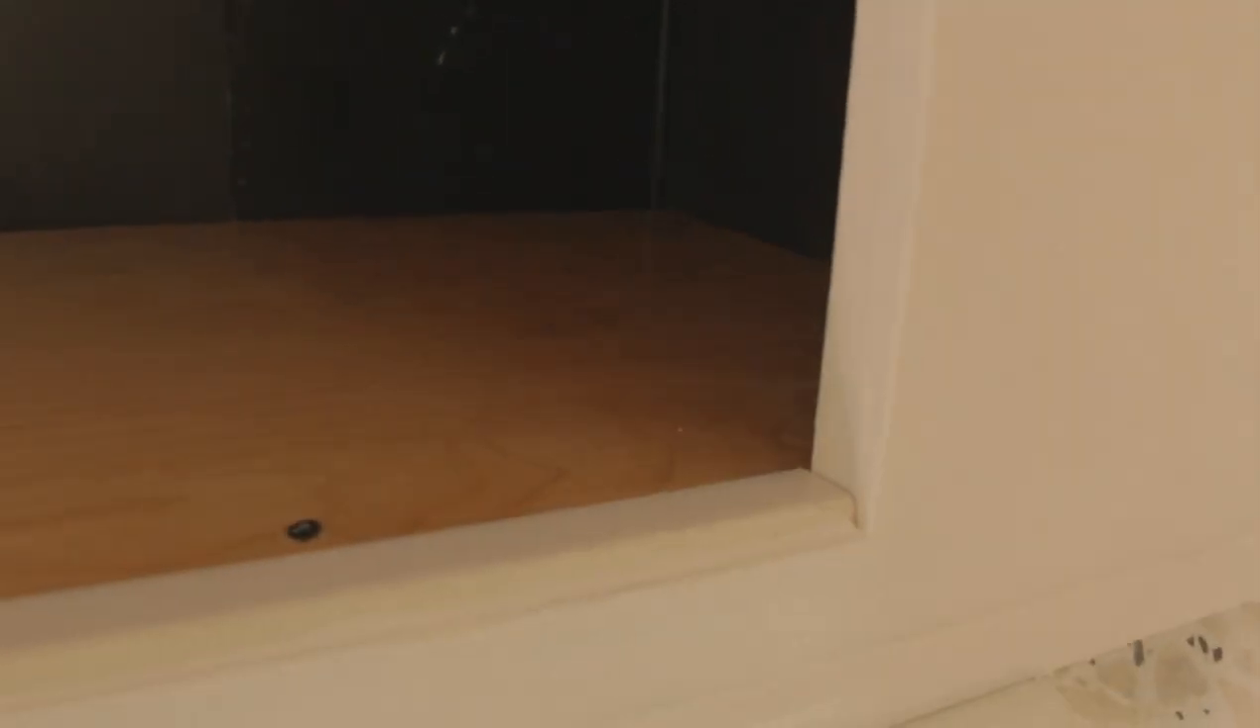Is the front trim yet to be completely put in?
No.